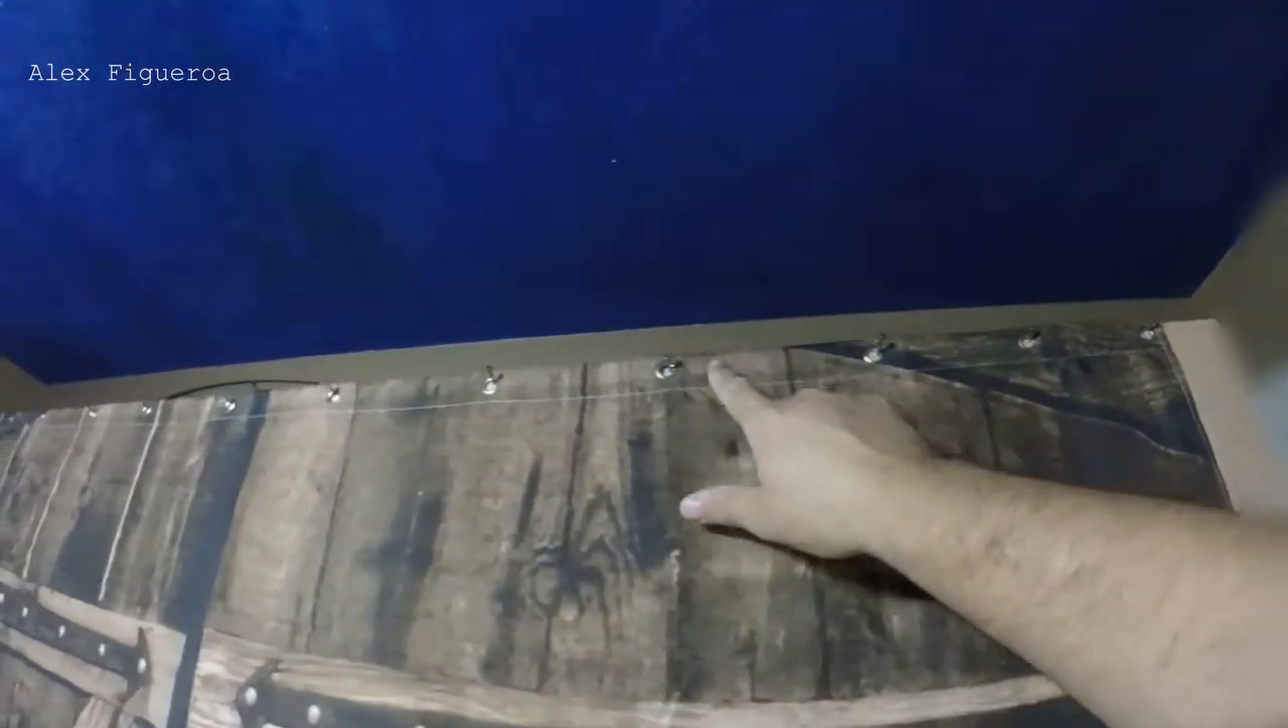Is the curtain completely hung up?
Yes.